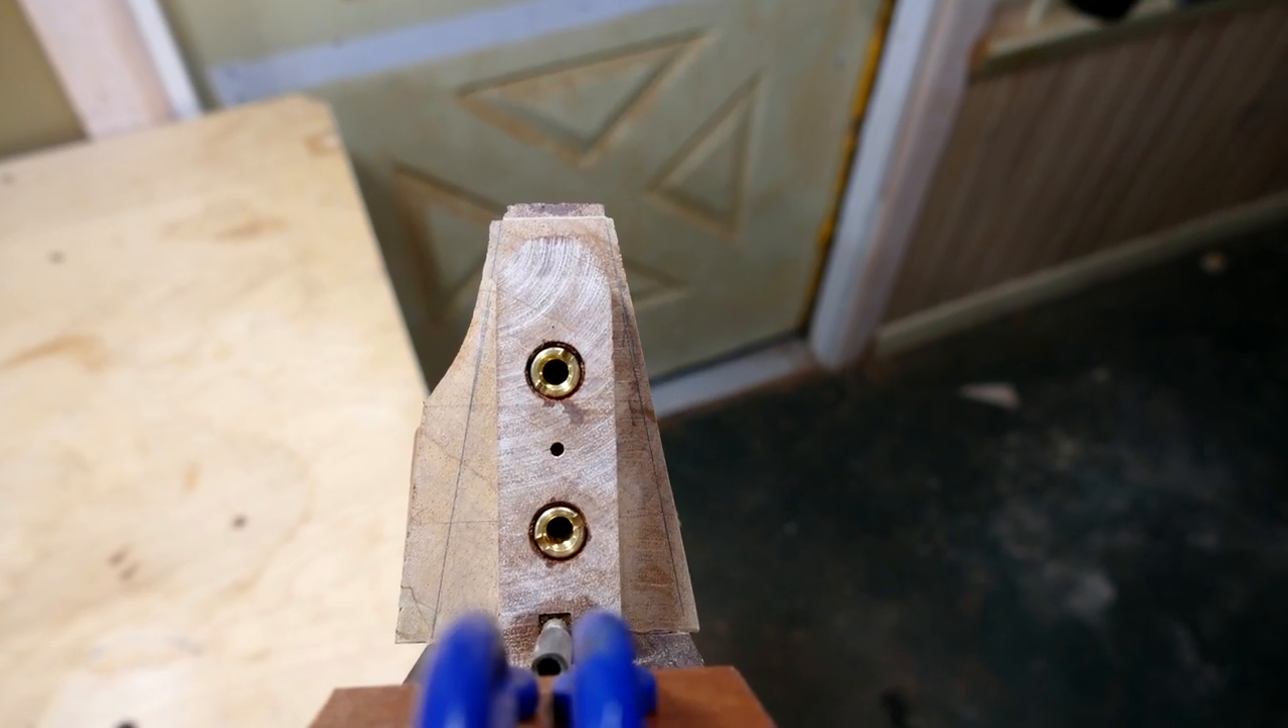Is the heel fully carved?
No.